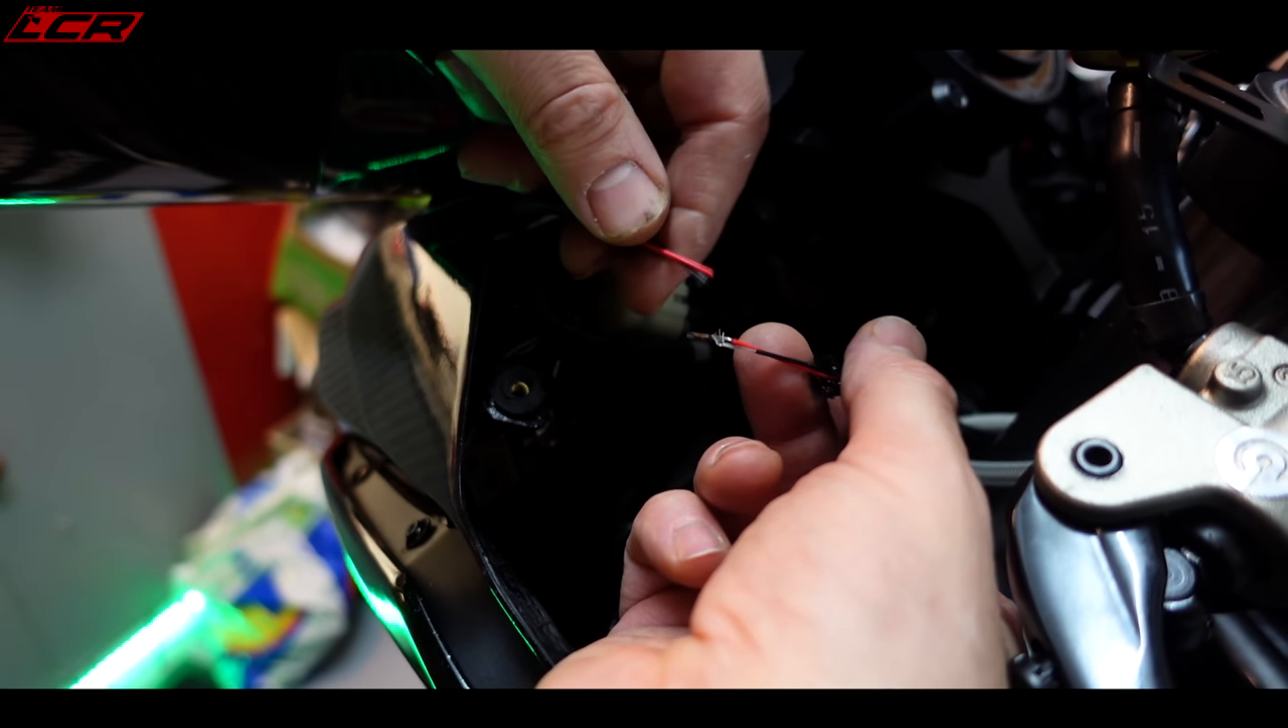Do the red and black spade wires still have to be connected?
Yes.